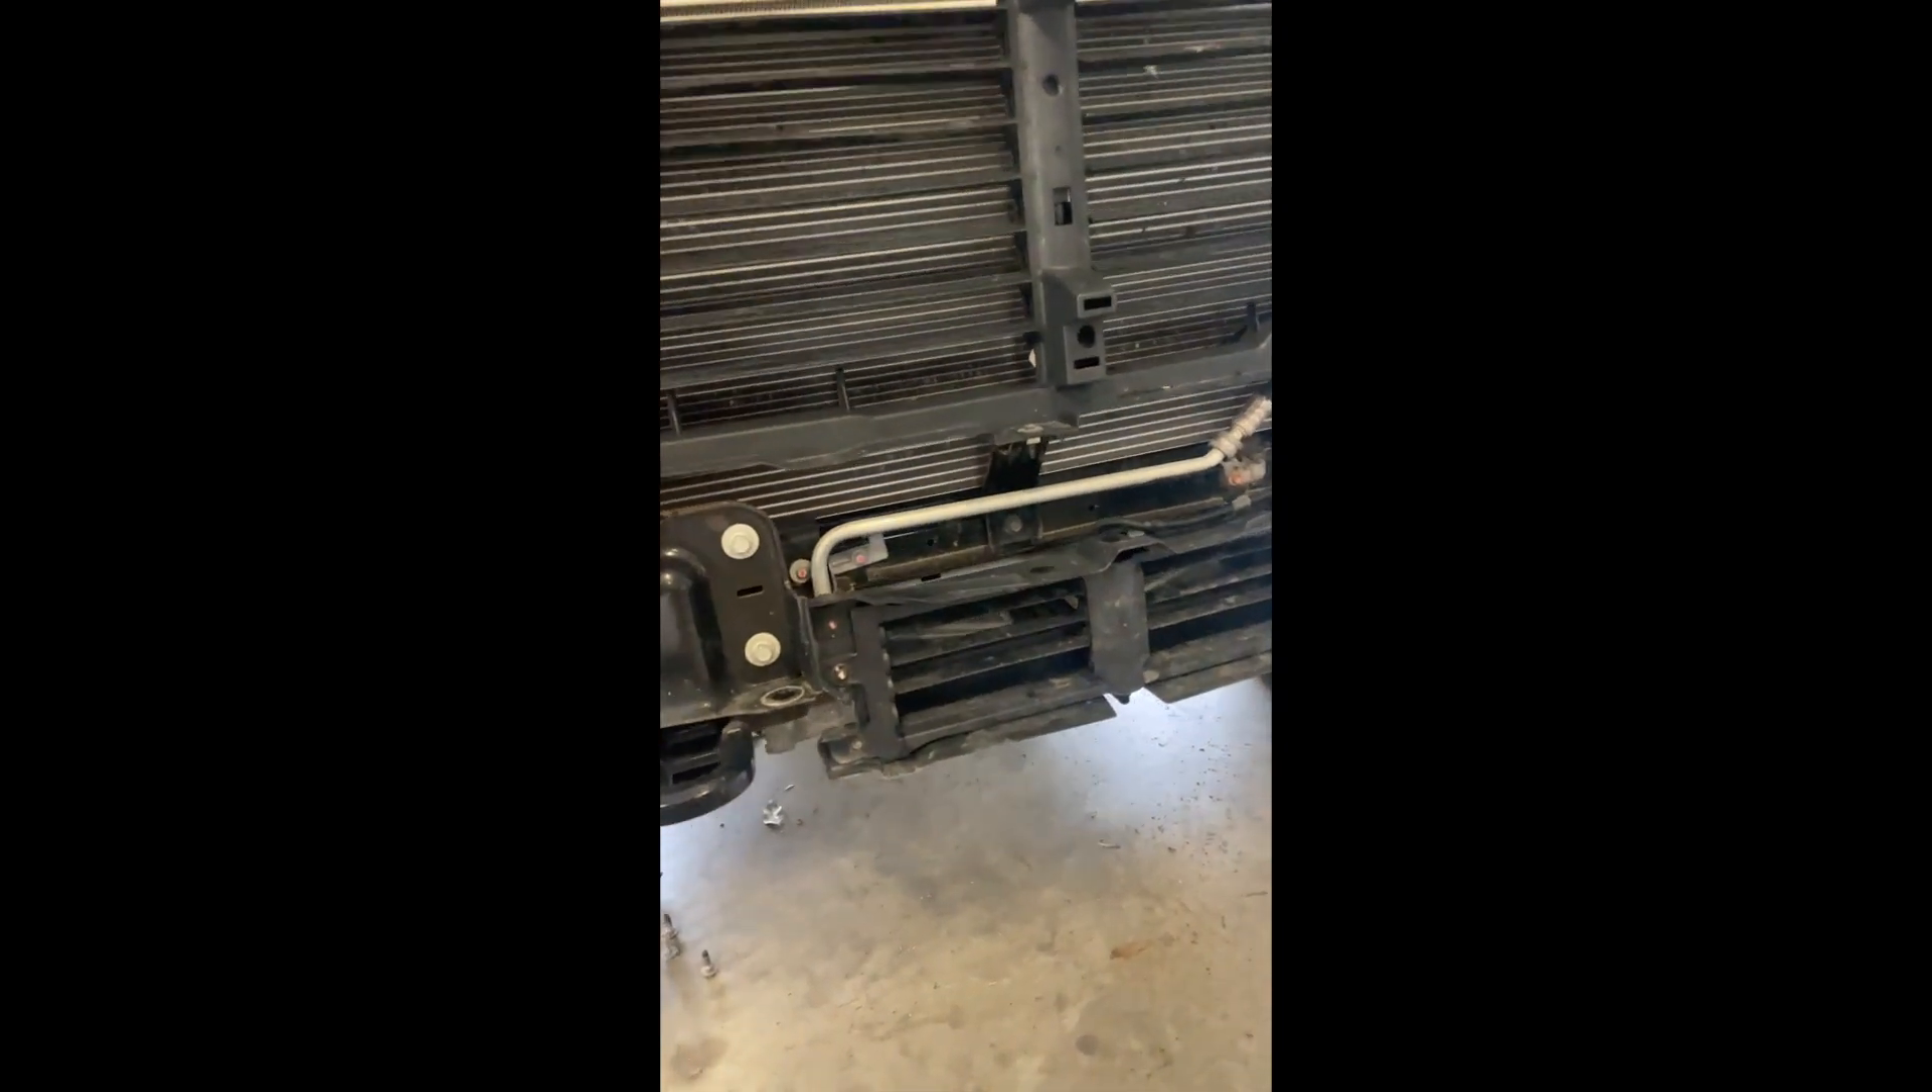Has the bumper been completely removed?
Yes.